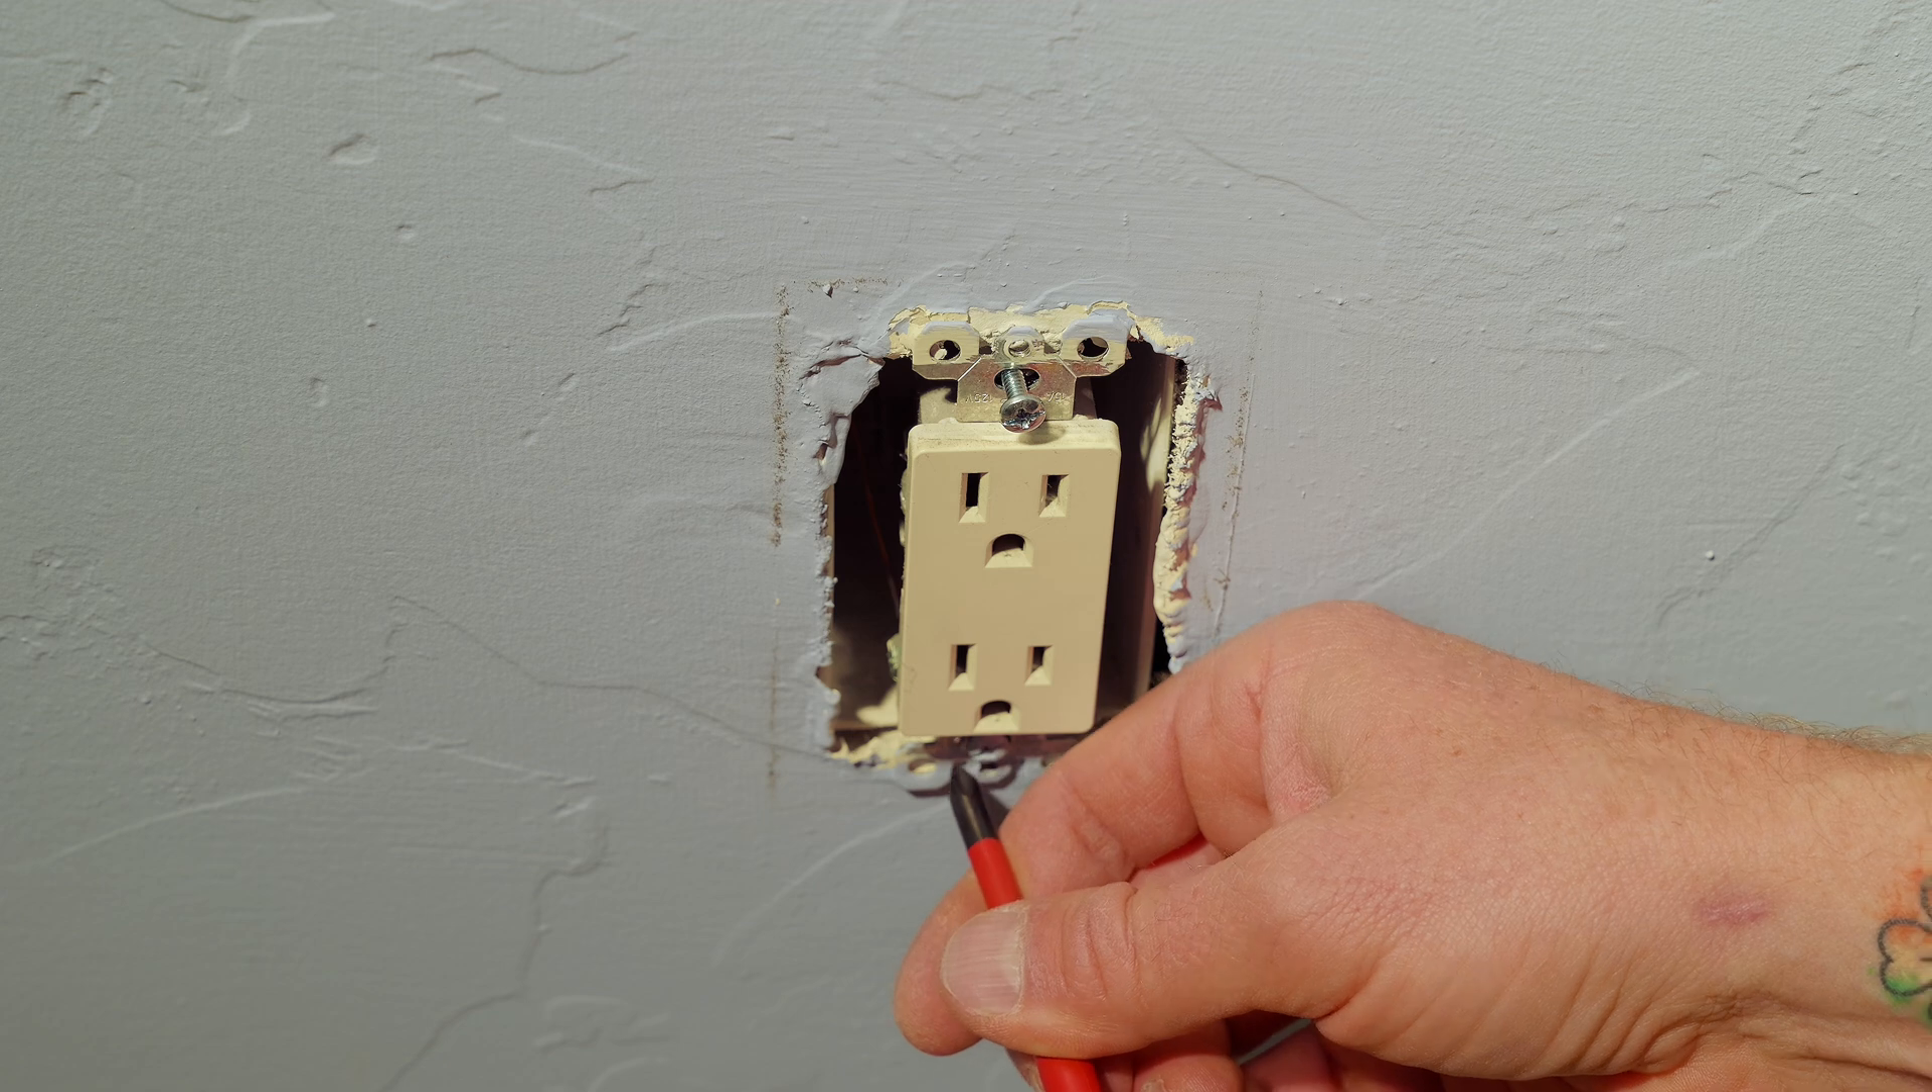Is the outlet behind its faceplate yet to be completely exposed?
No.